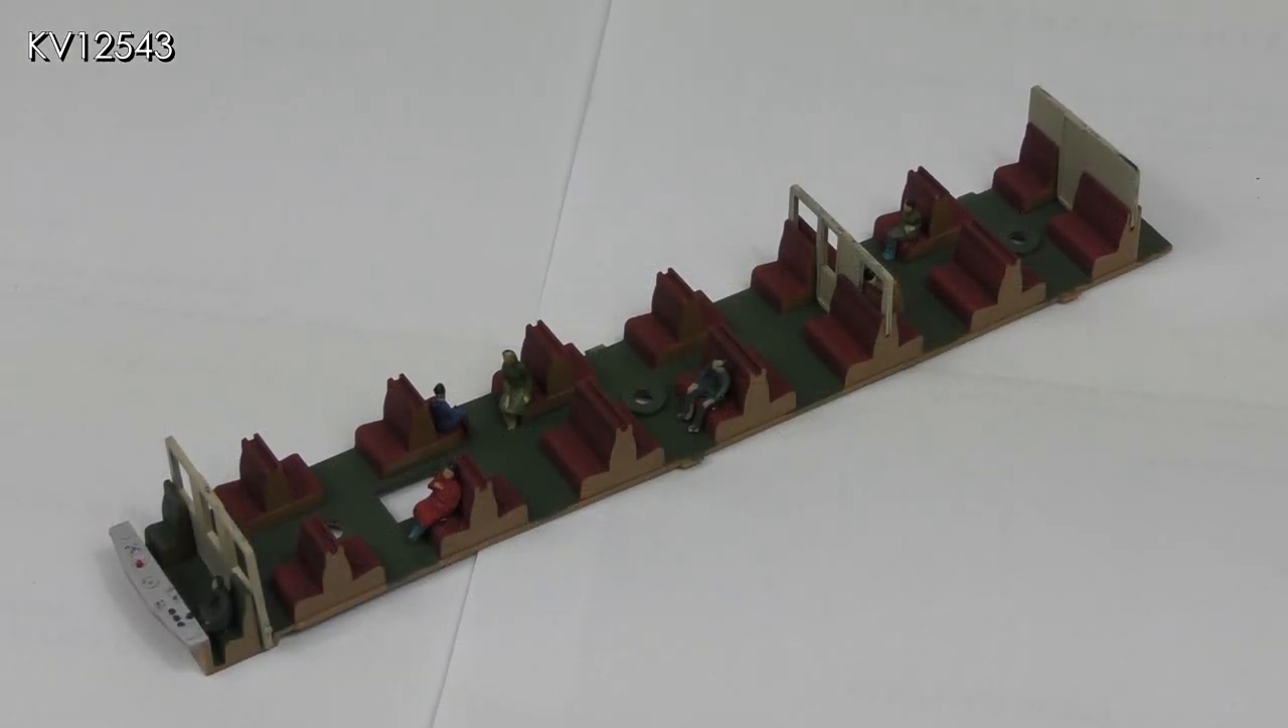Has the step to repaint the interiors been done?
Yes.